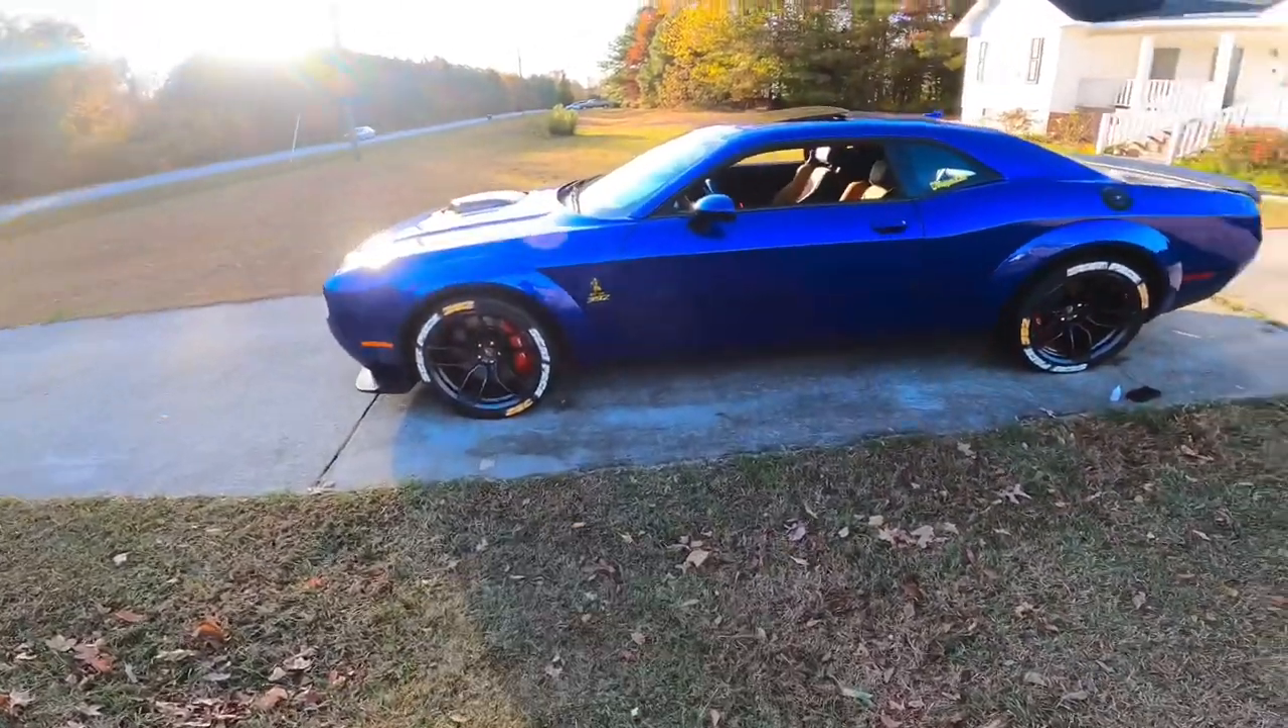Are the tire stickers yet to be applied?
No.